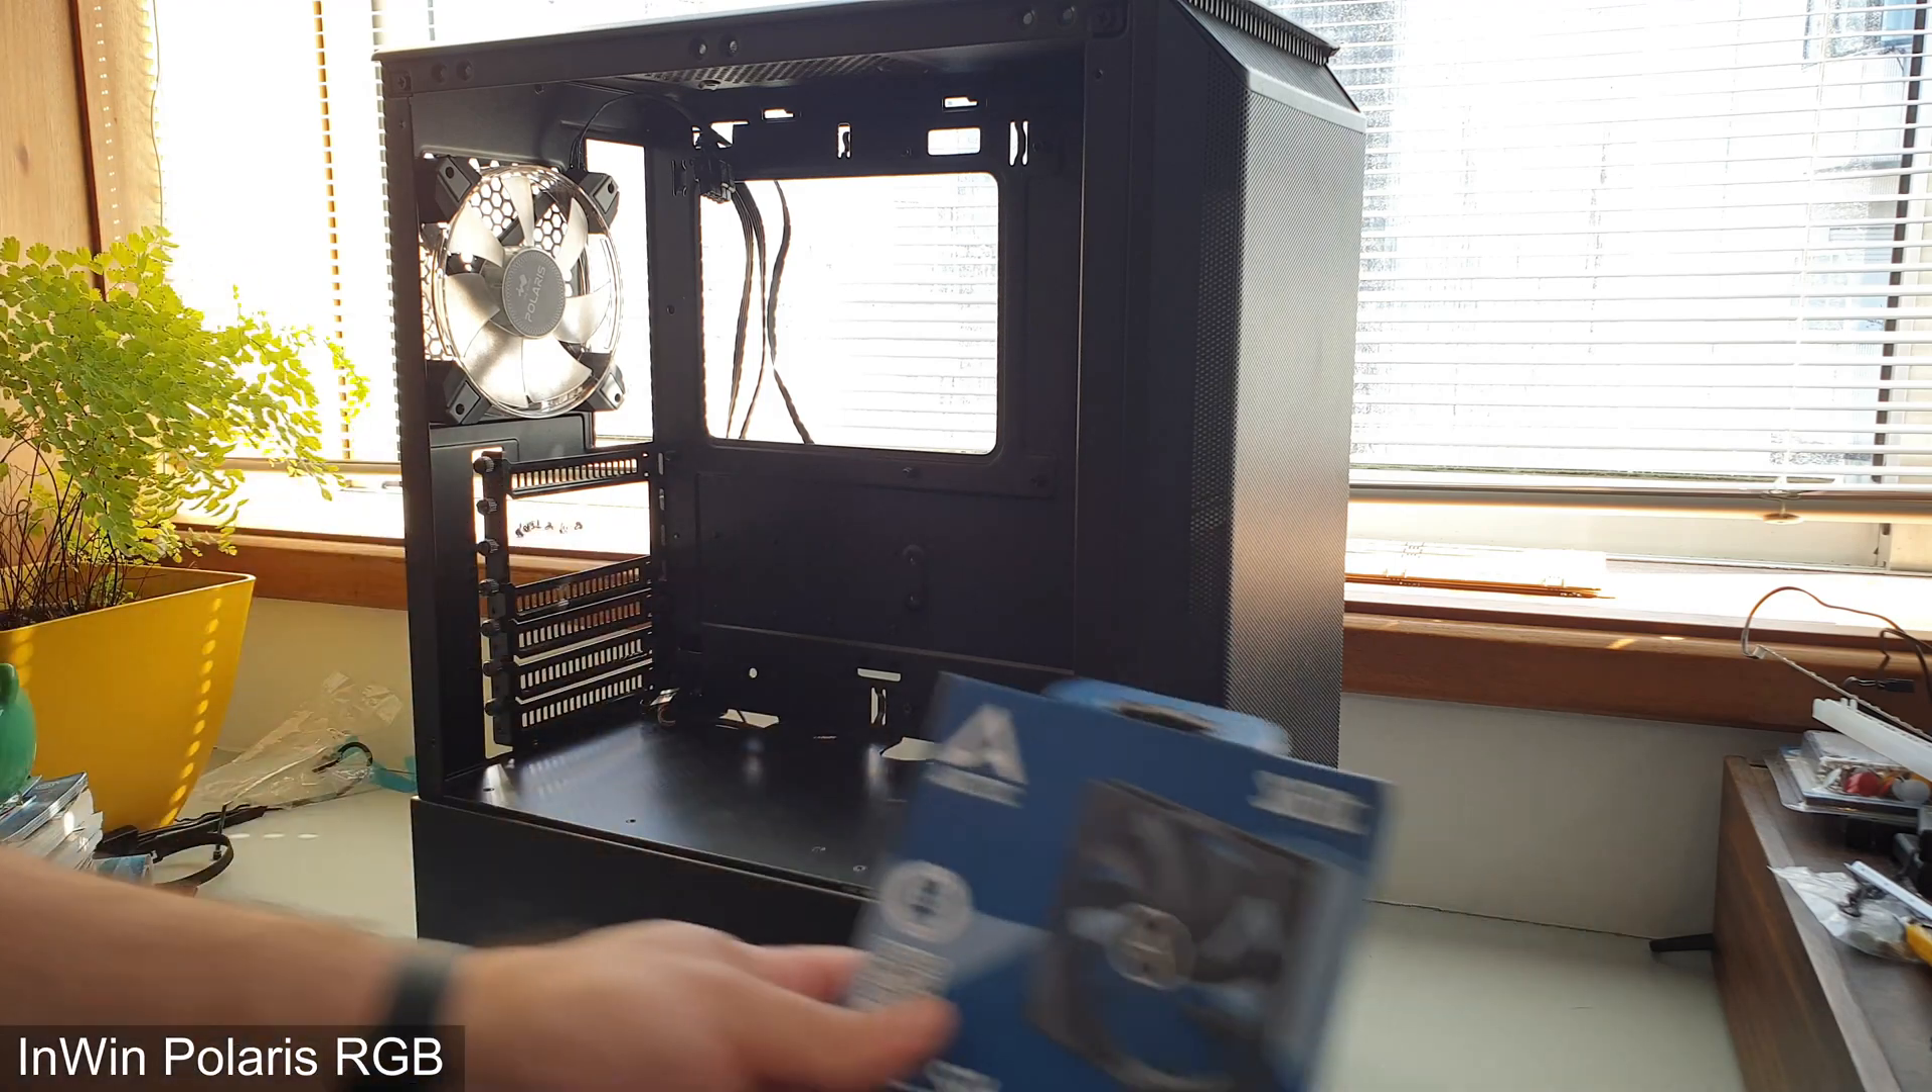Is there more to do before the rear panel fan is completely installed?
No.